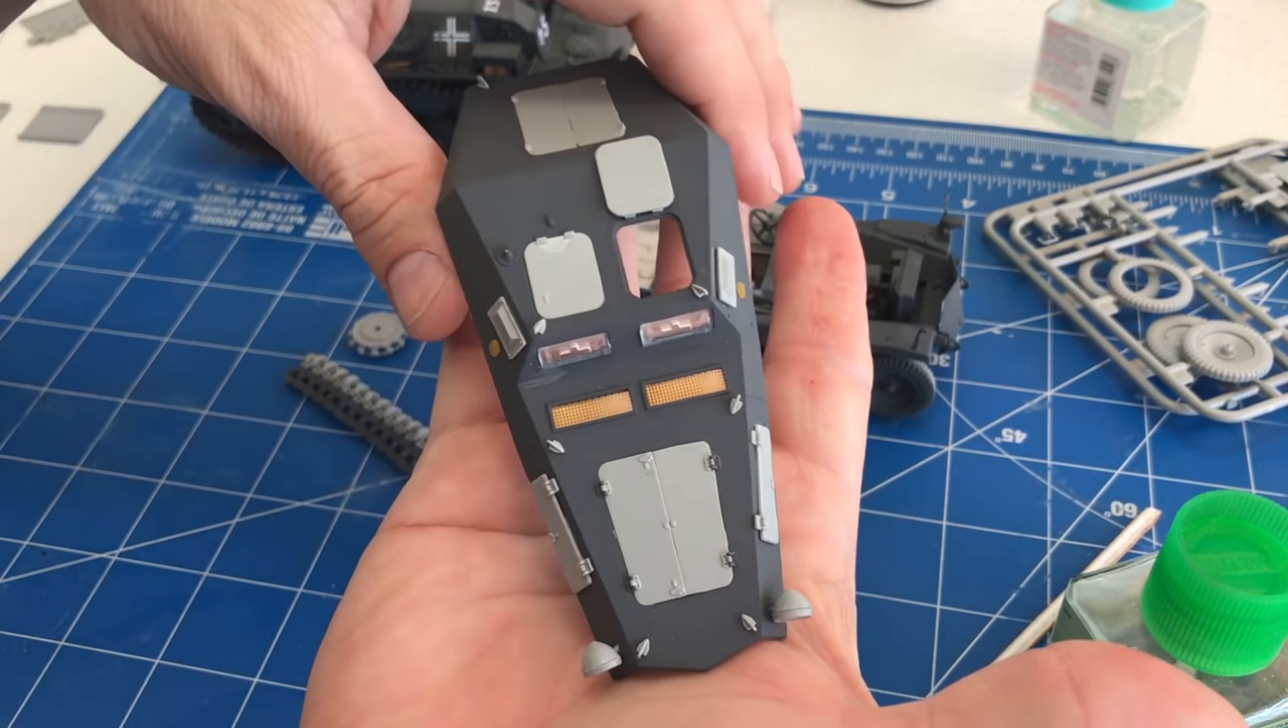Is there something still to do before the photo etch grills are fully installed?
No.